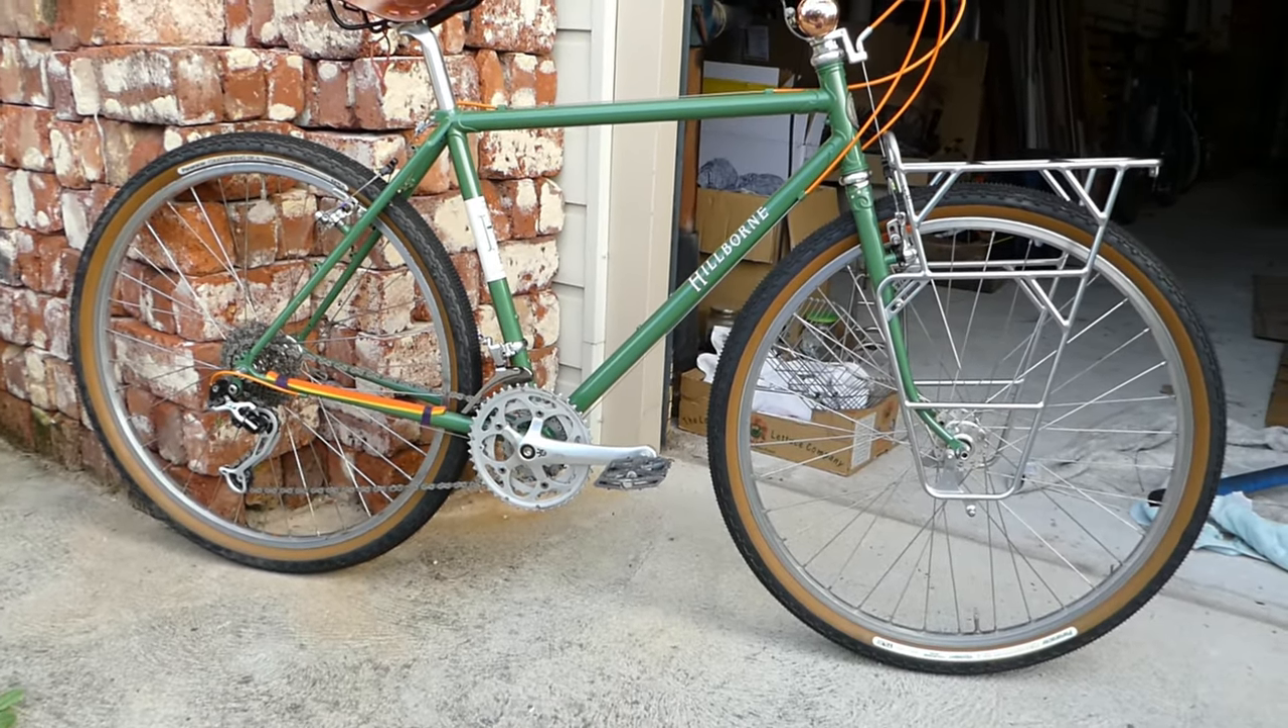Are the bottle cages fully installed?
No.